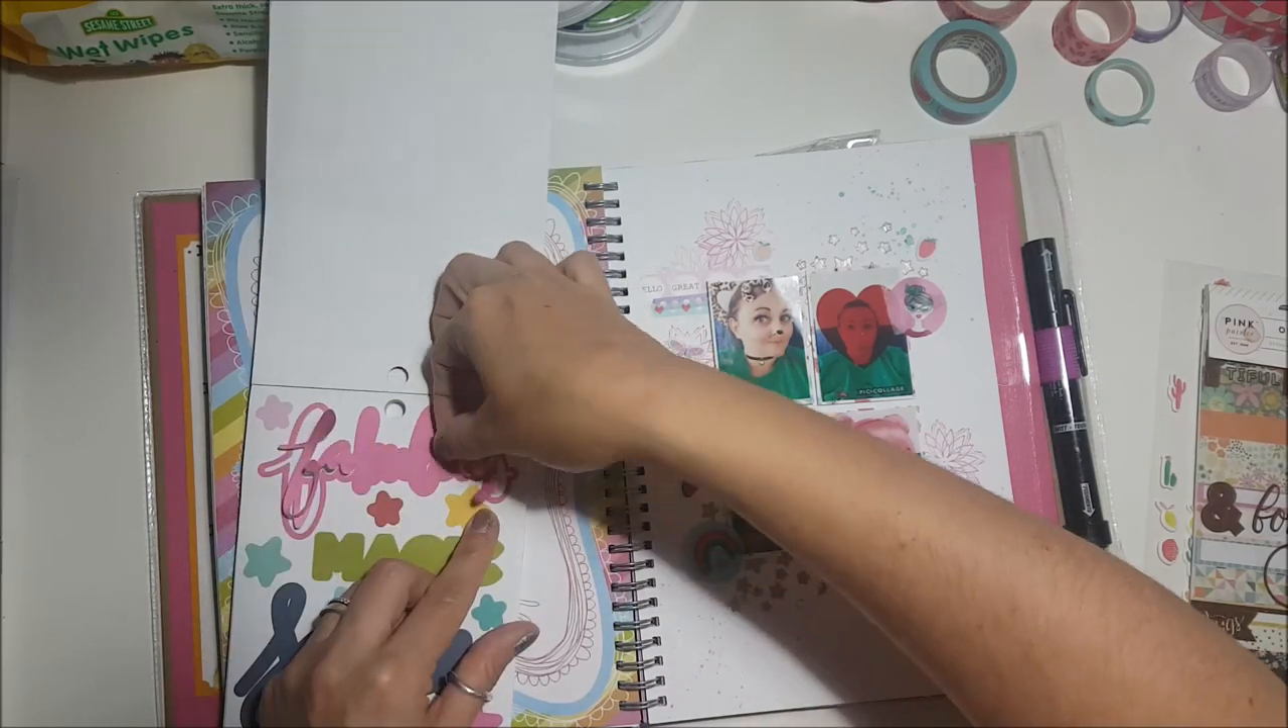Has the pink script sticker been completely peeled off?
No.